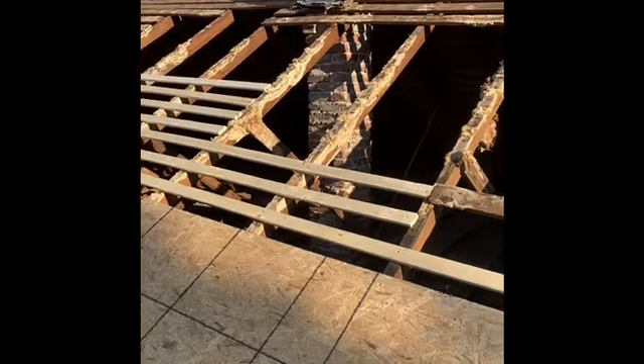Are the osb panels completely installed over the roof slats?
No.